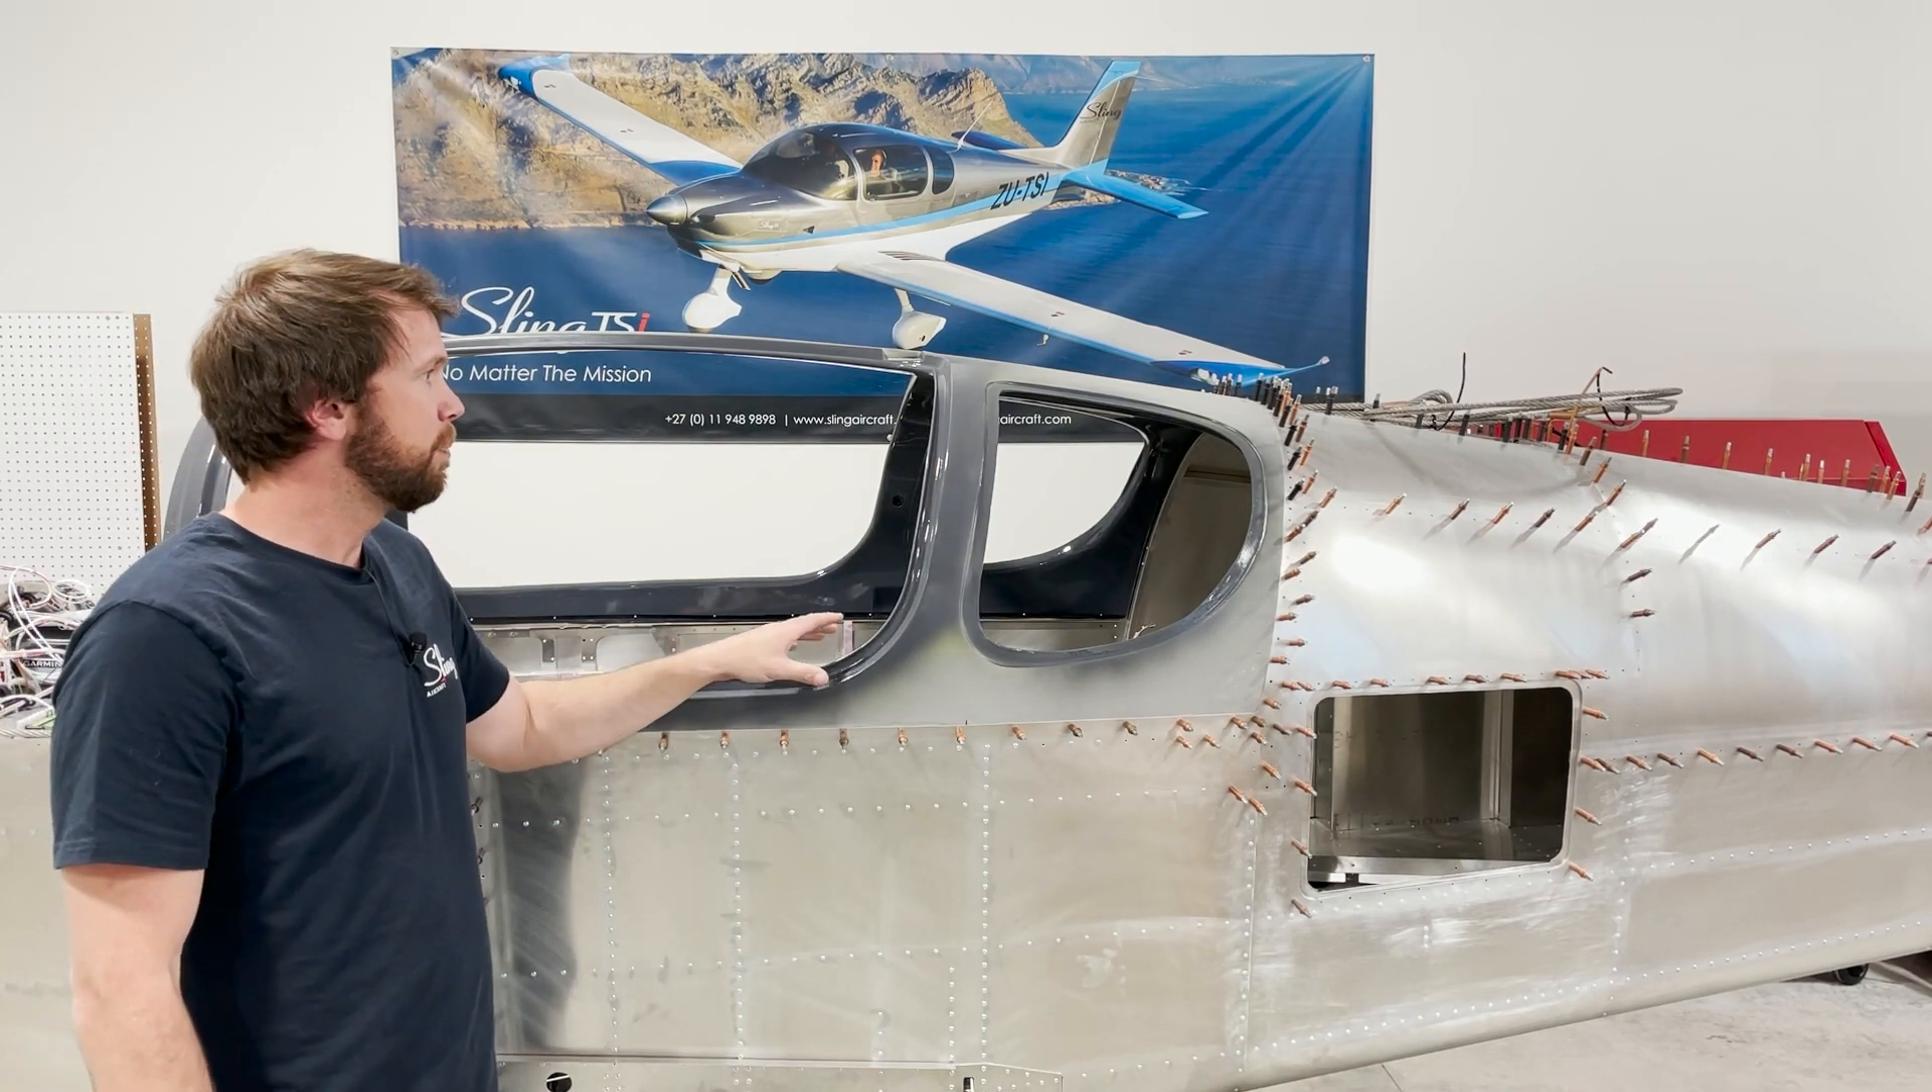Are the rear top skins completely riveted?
No.